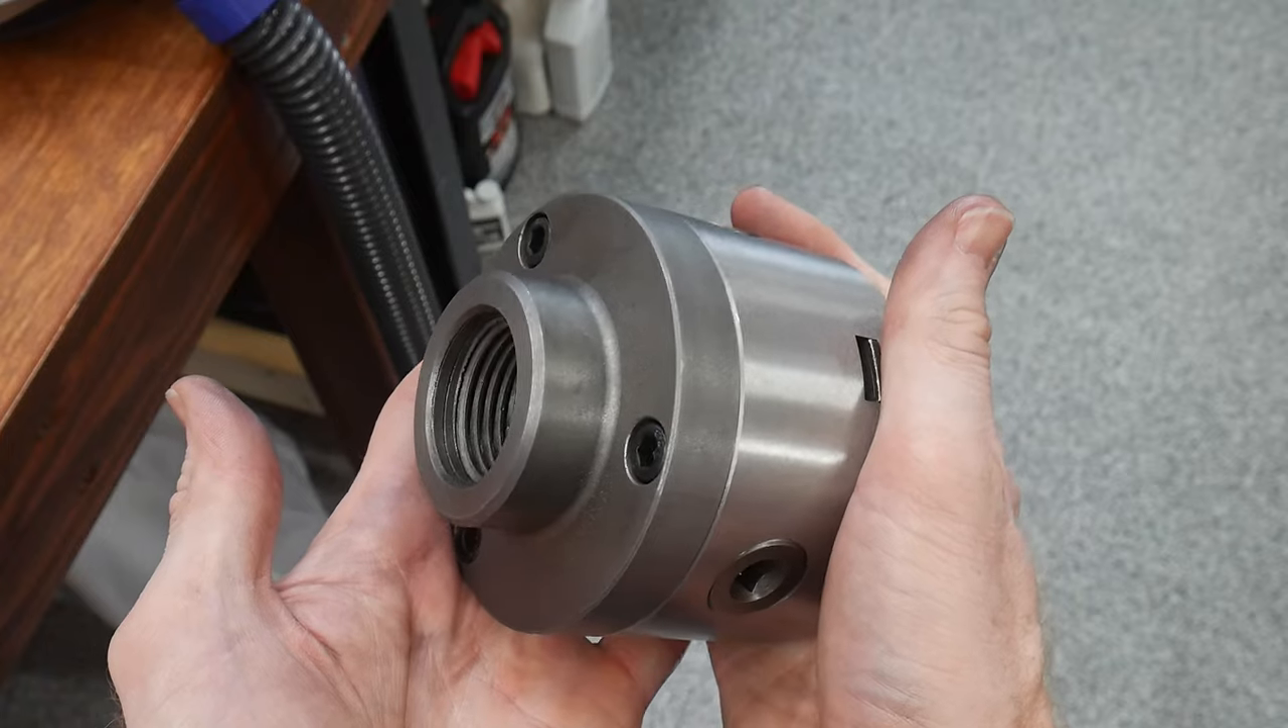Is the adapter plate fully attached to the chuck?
Yes.